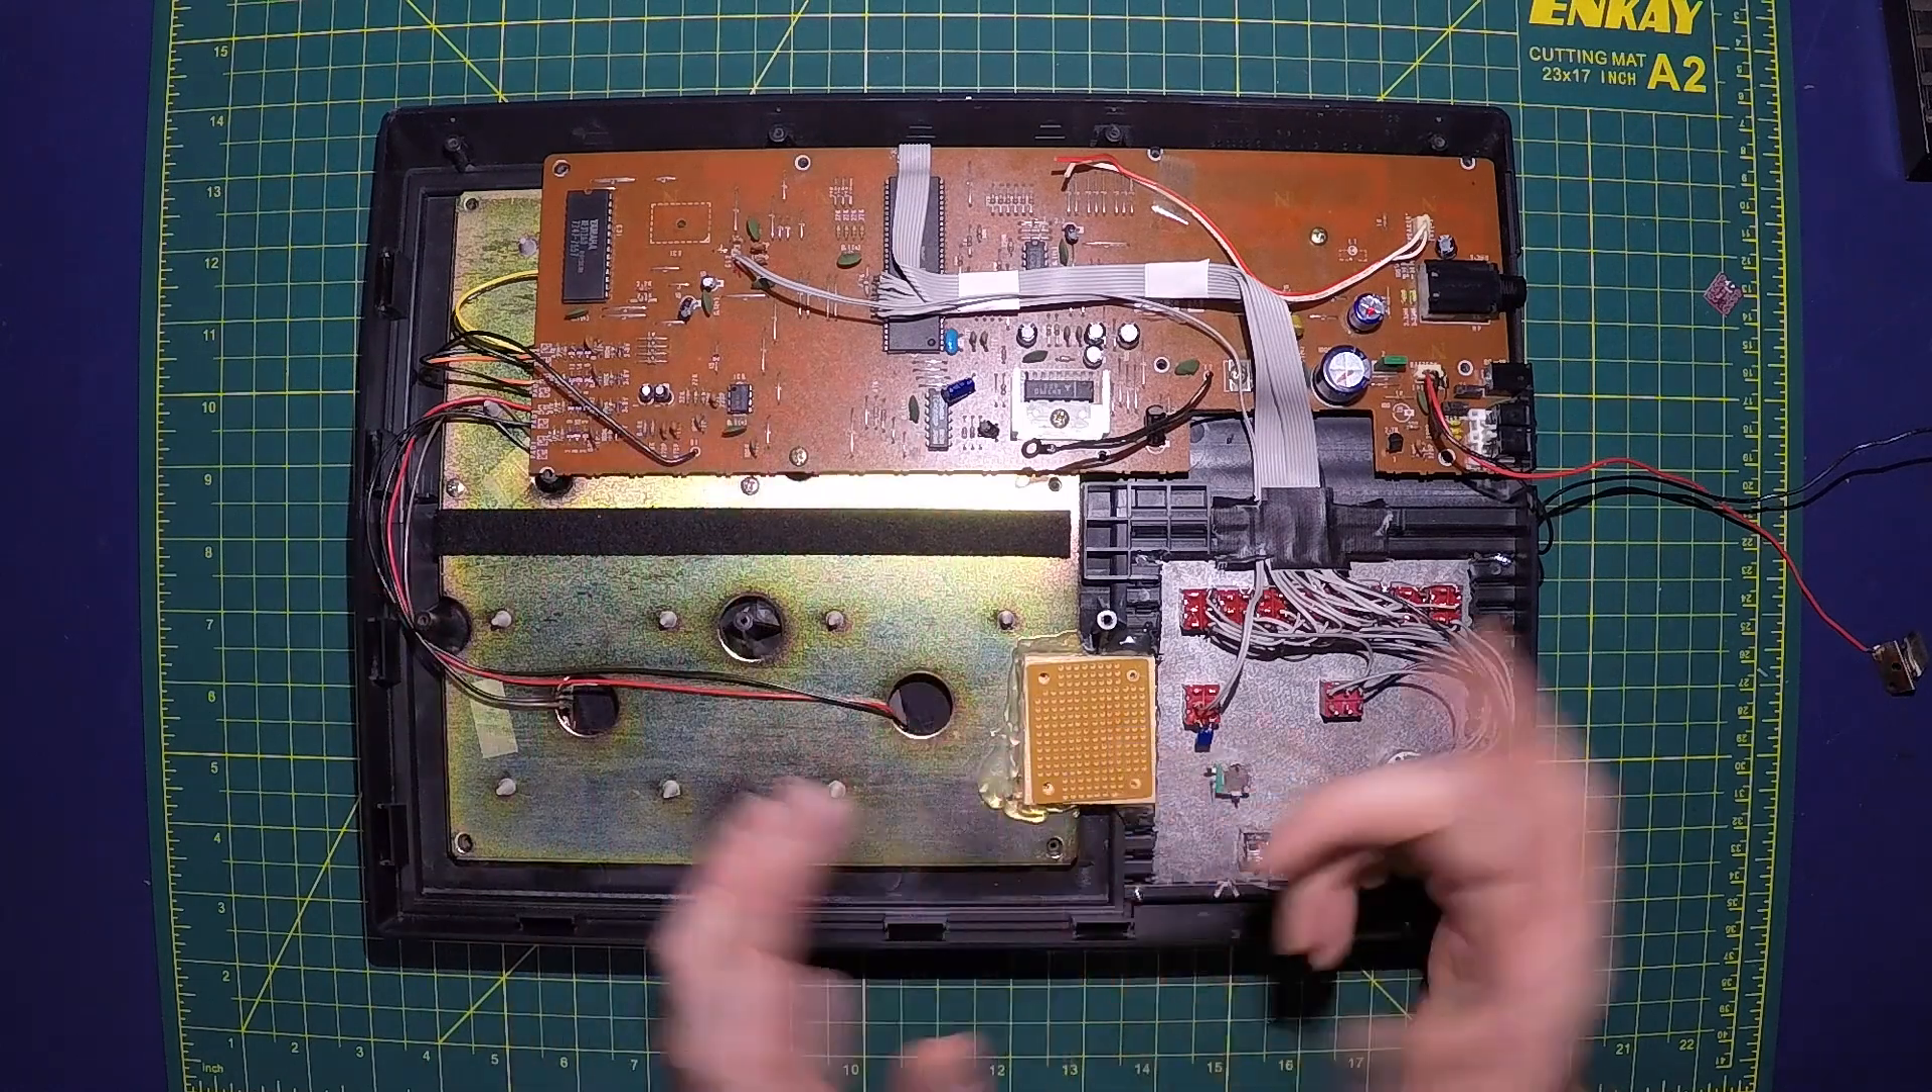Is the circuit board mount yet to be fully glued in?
No.